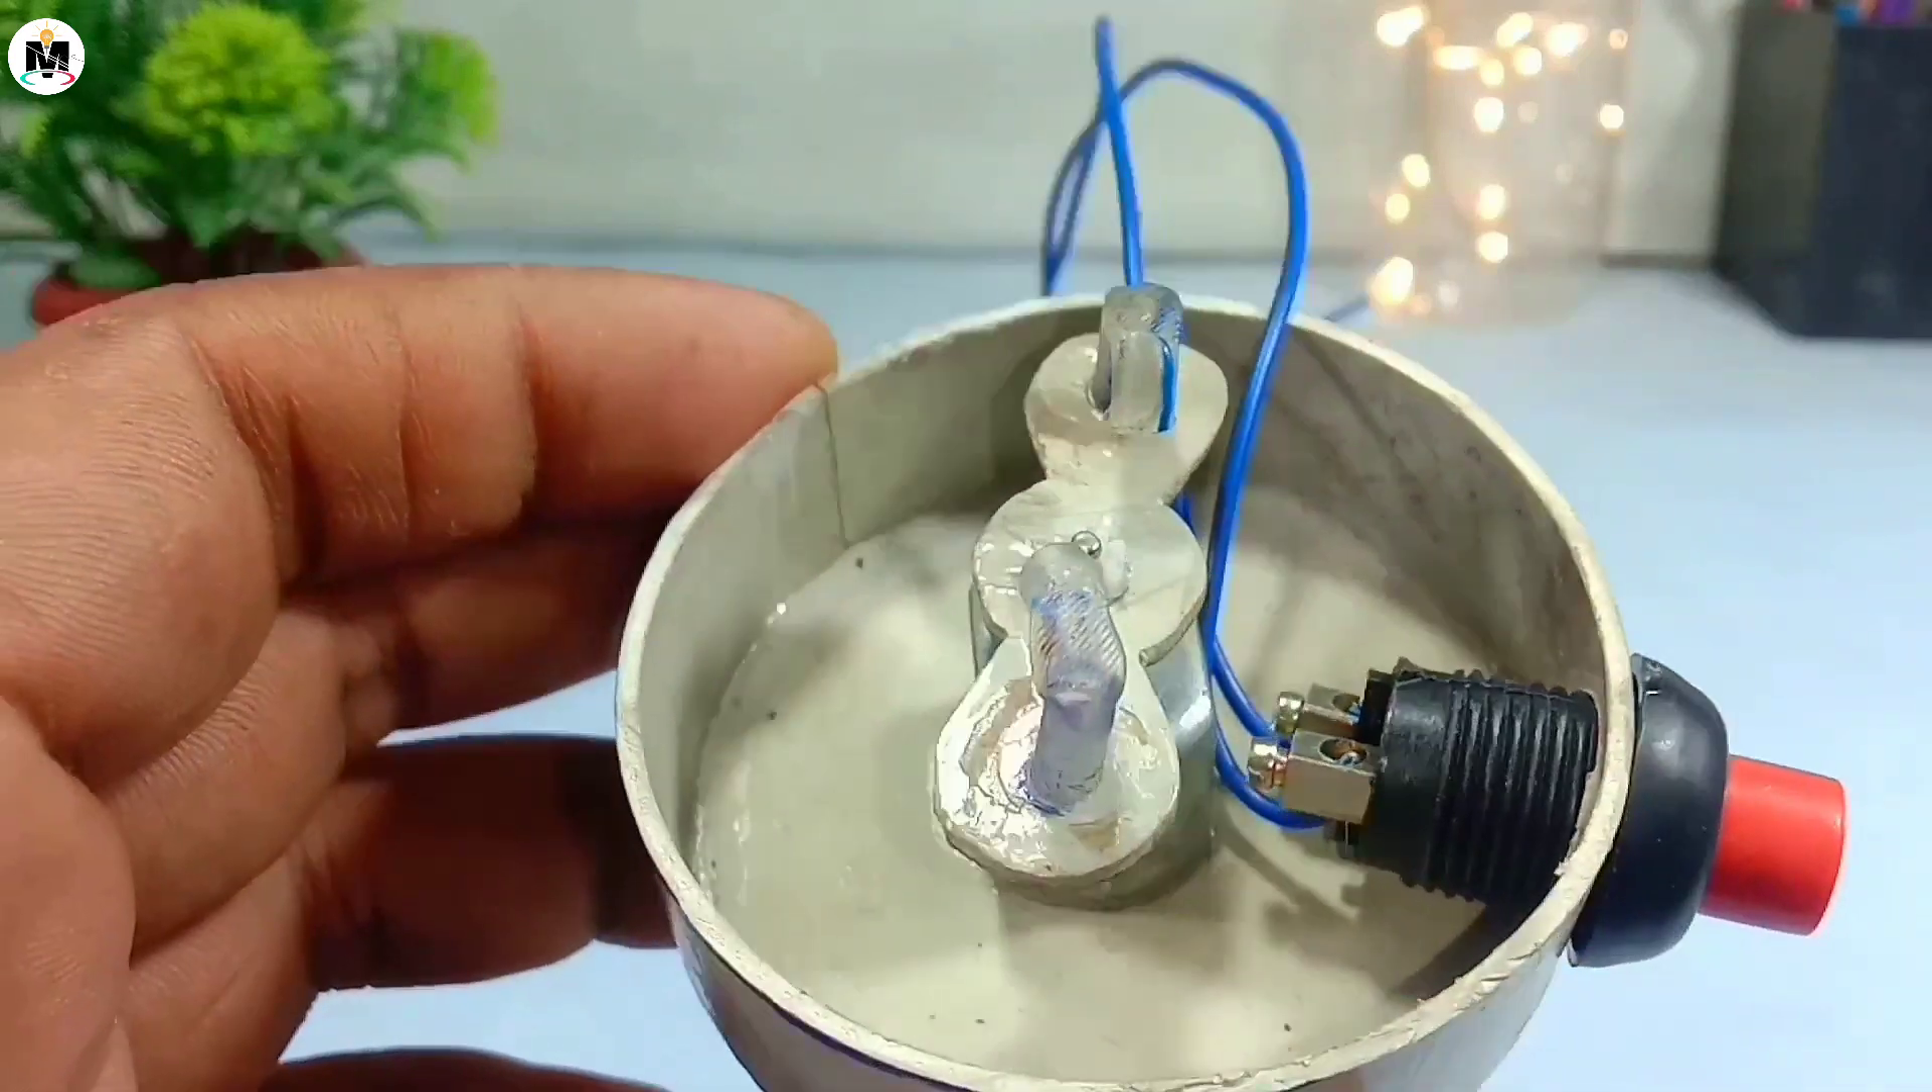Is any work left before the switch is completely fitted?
No.